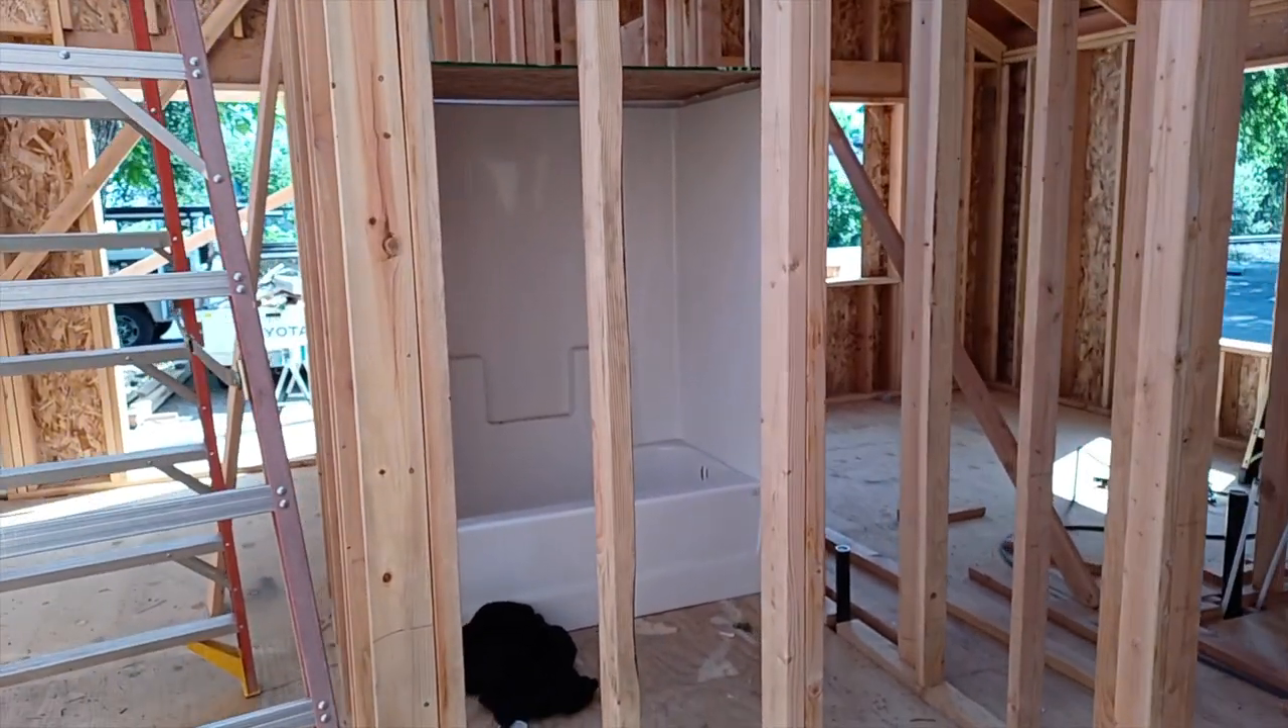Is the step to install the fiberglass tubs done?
Yes.